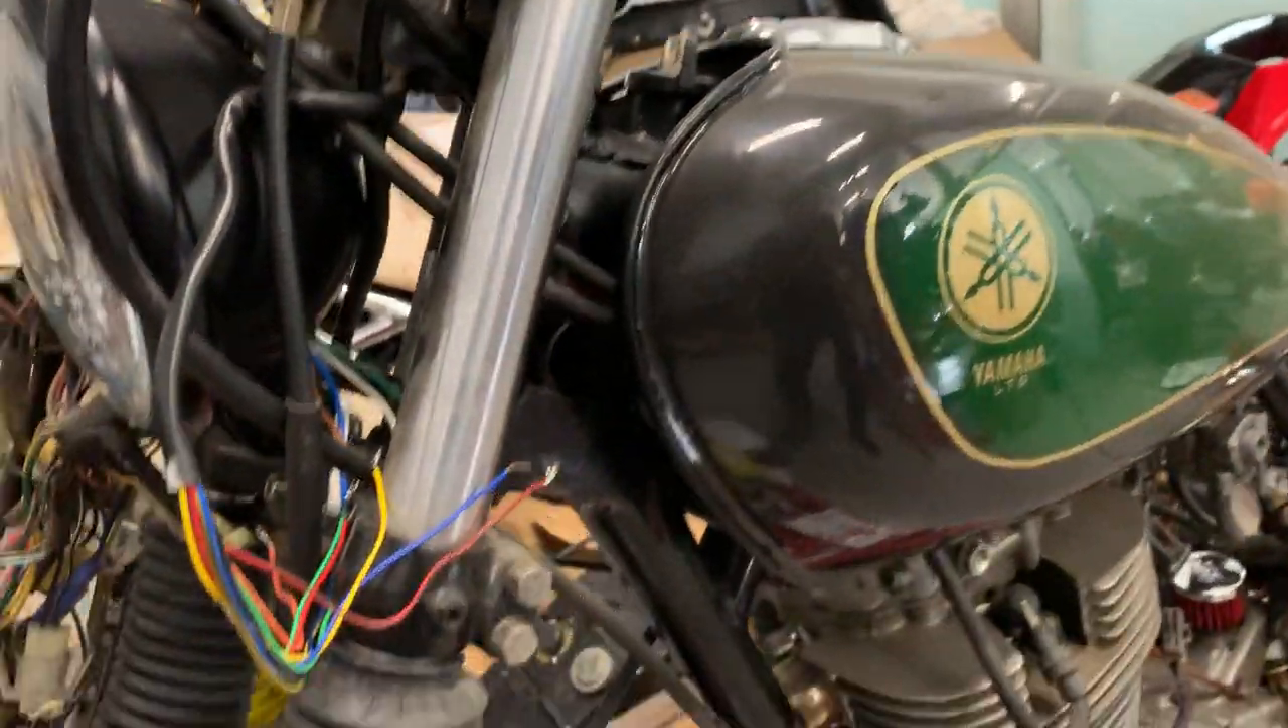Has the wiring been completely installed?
No.